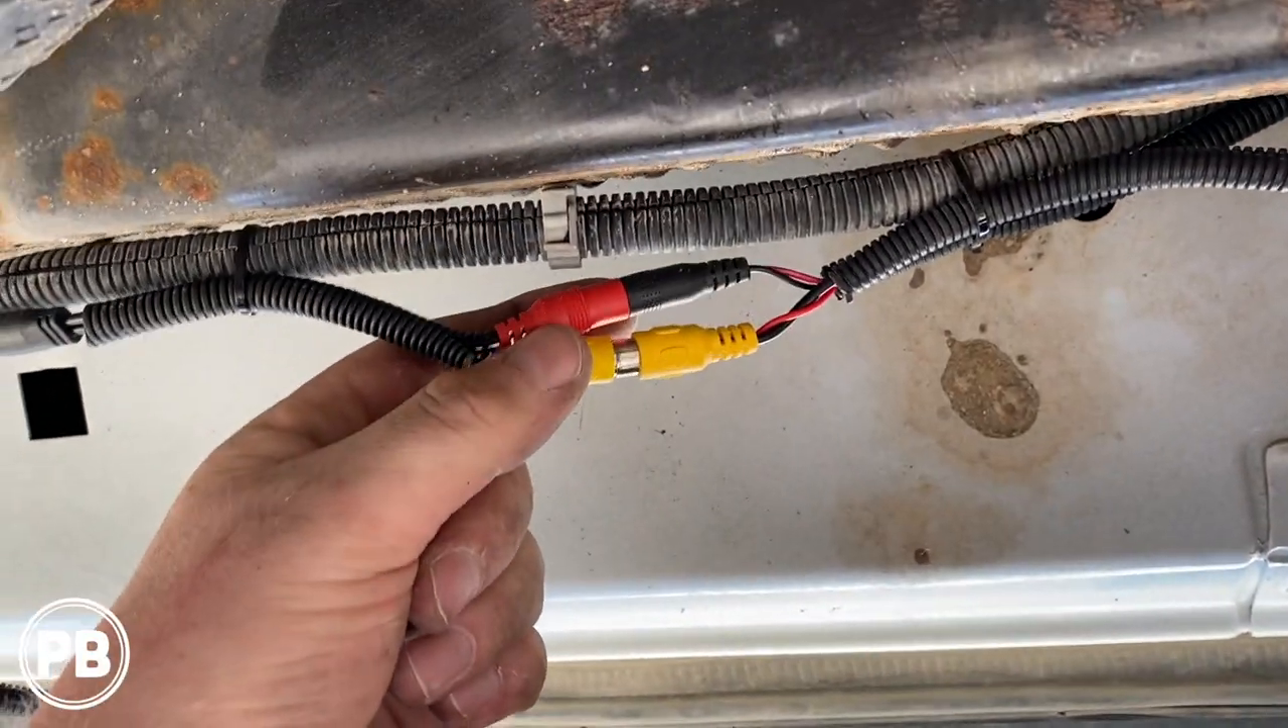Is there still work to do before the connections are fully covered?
Yes.